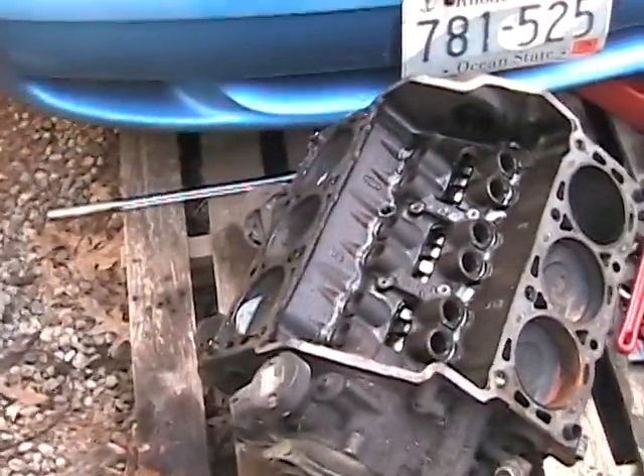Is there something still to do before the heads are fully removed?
No.